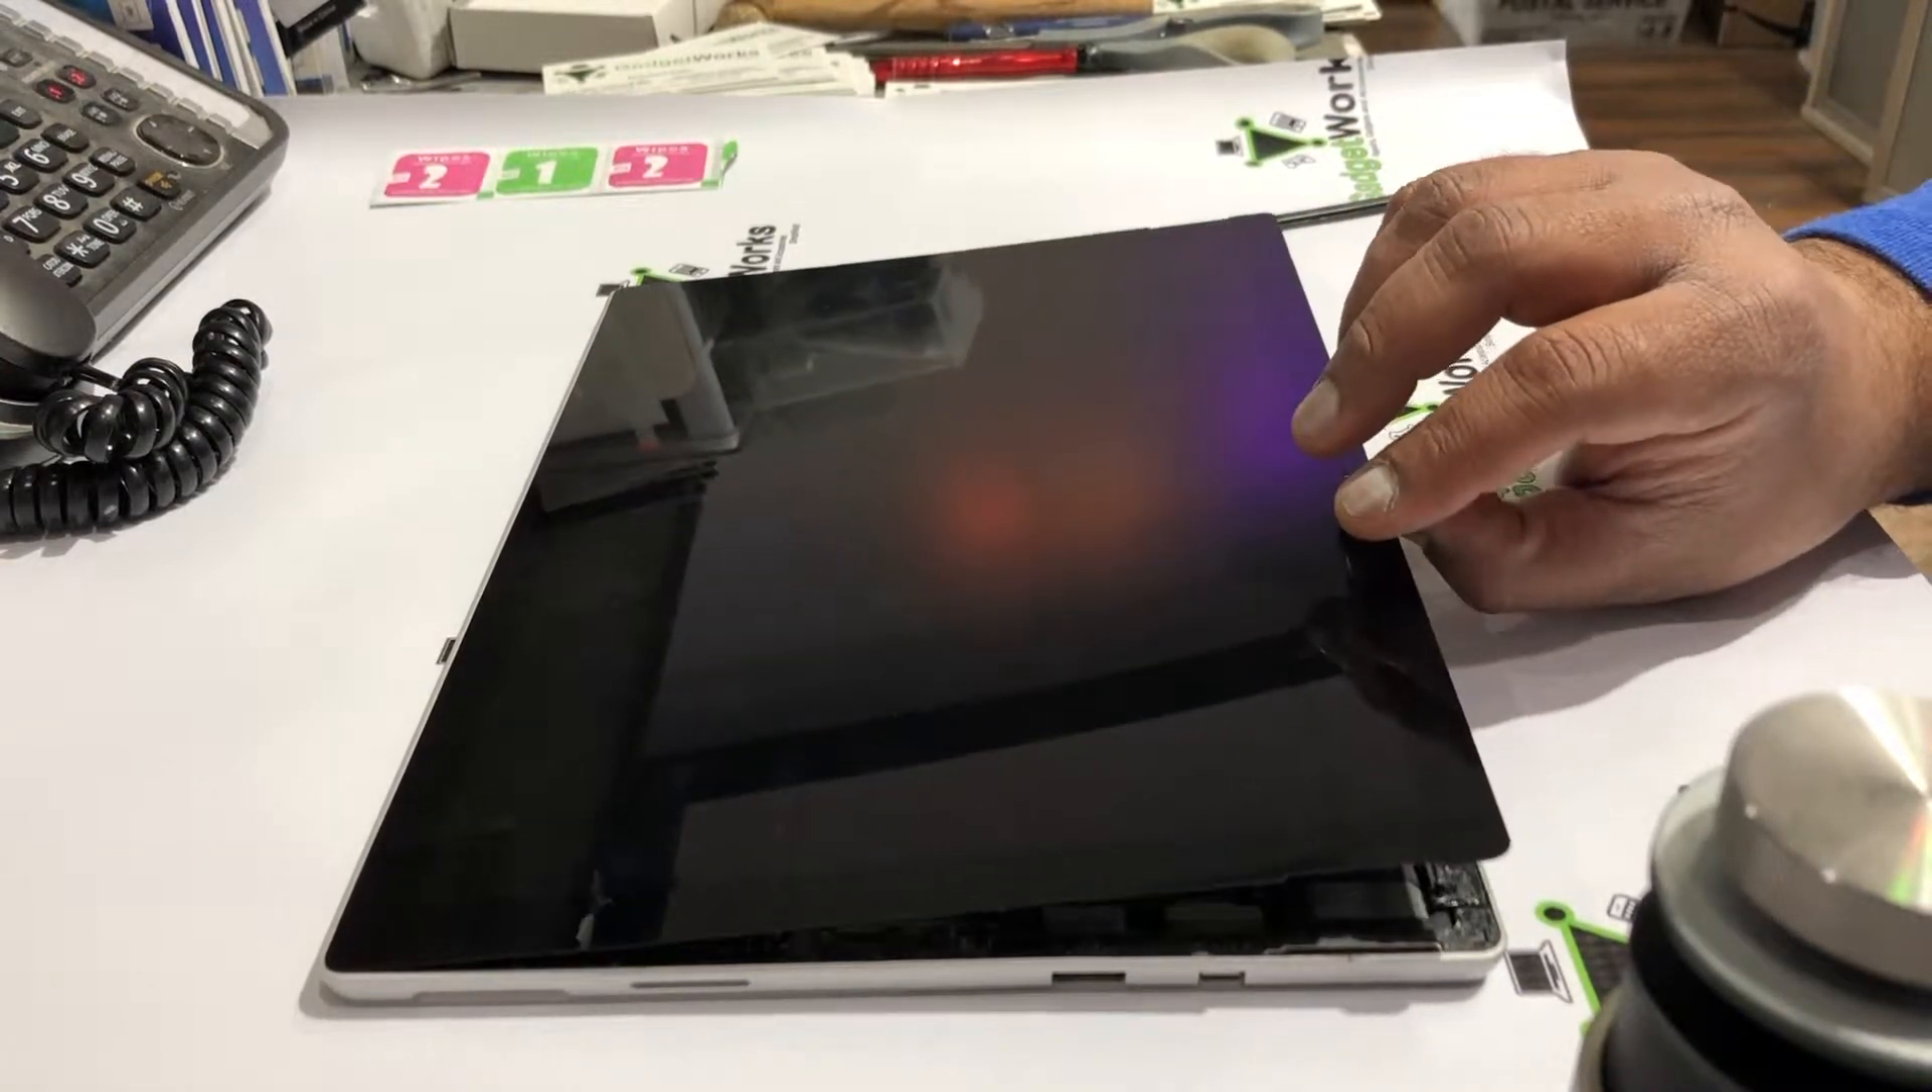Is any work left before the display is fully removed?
Yes.